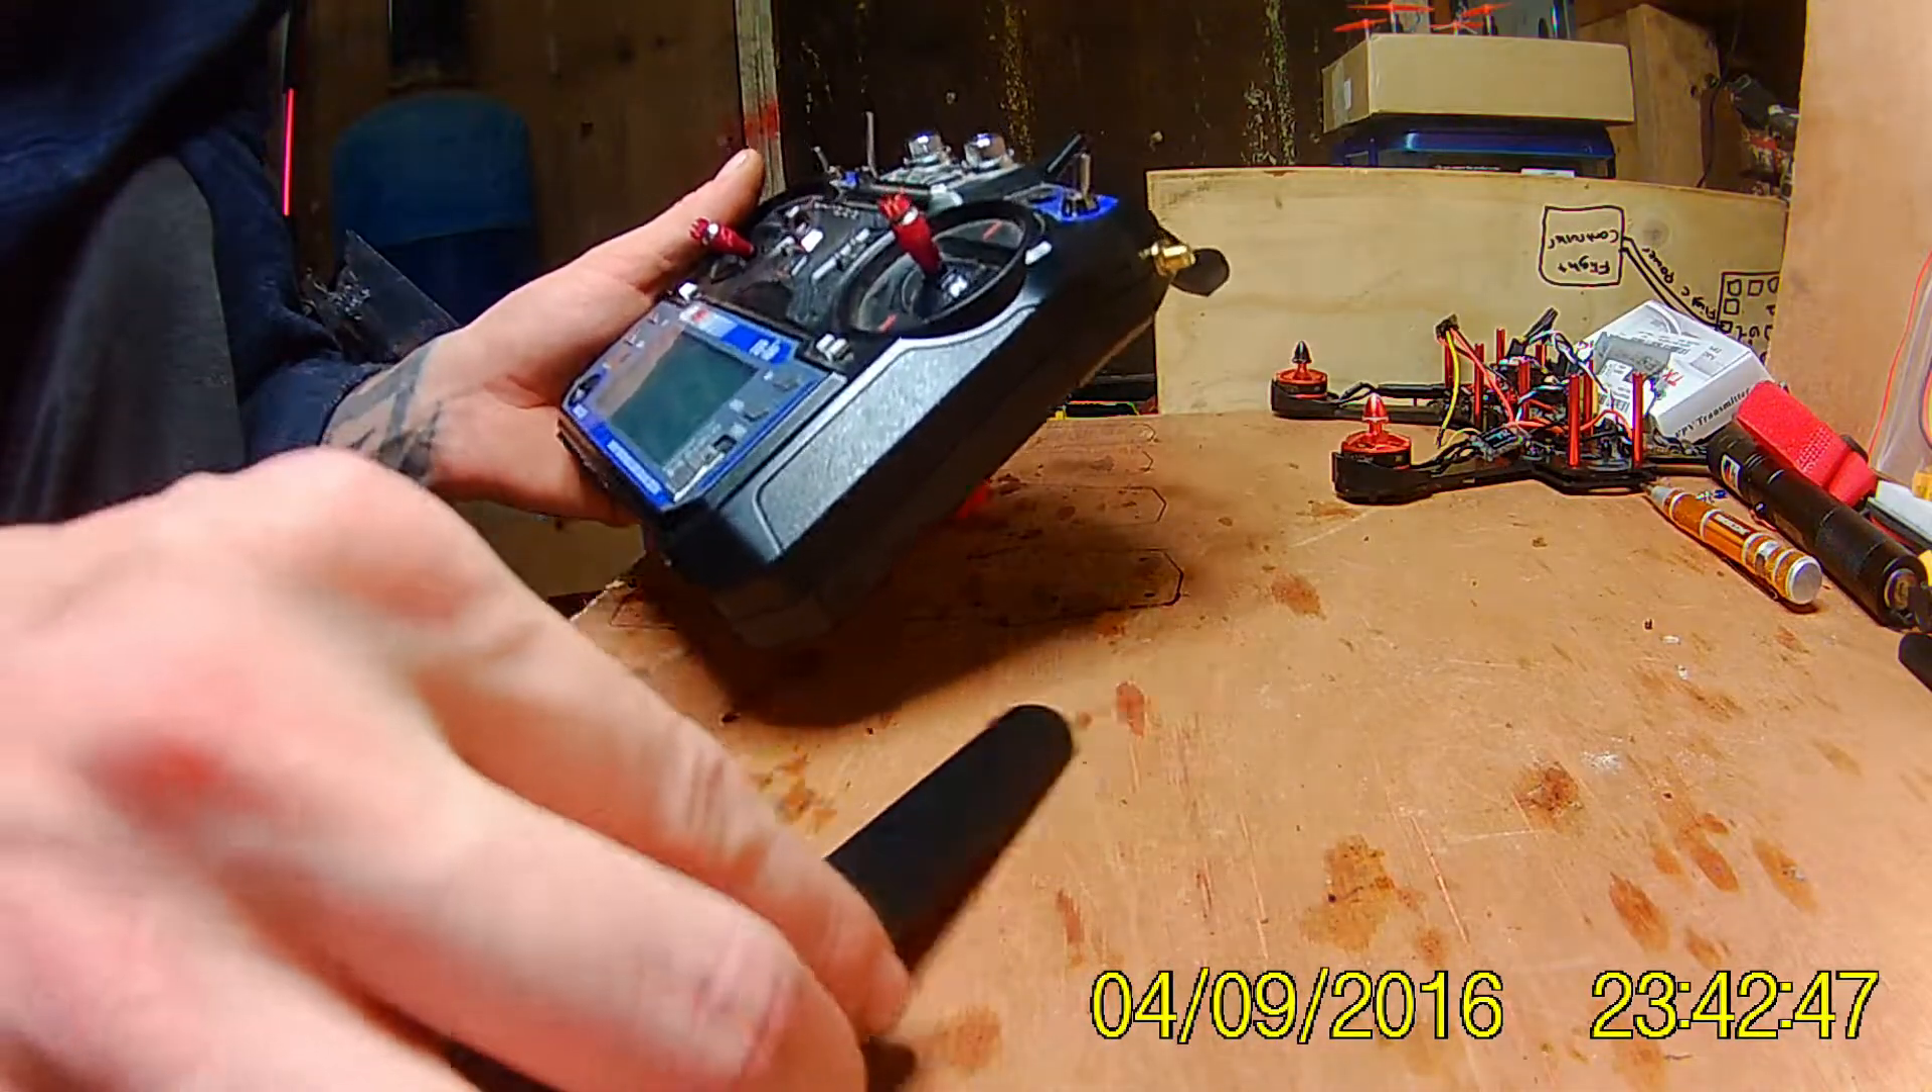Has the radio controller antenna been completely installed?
No.